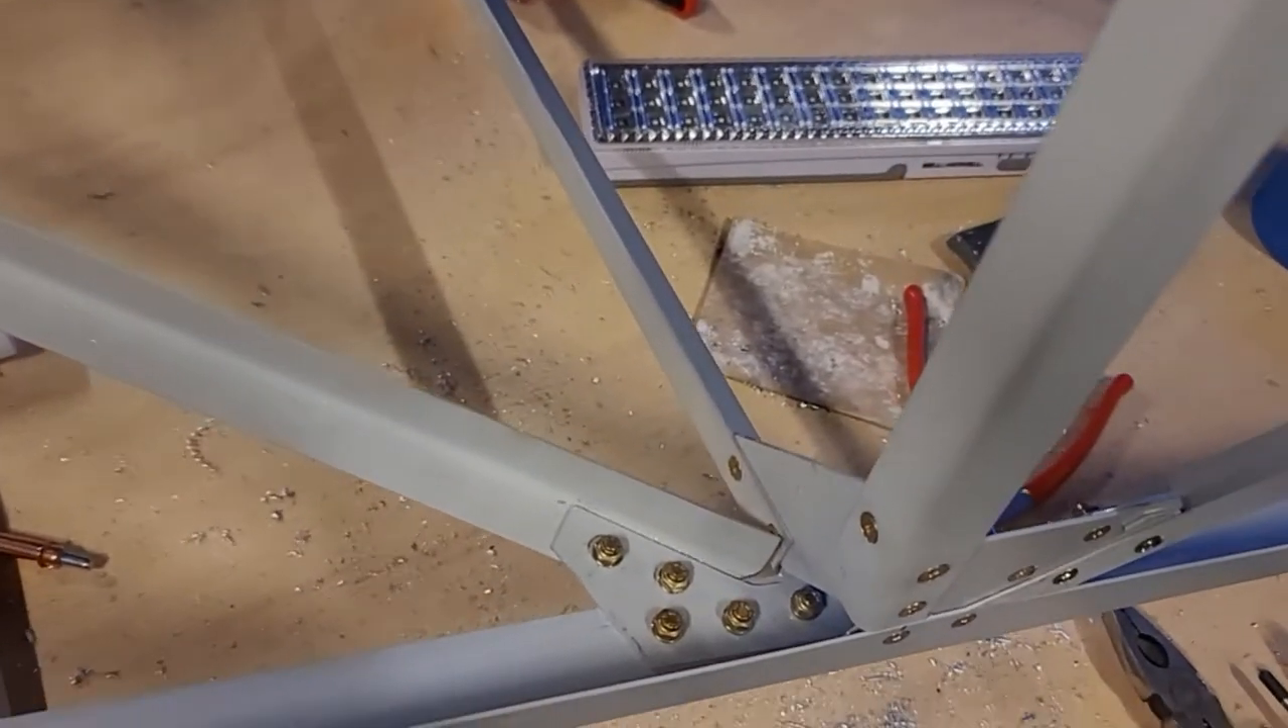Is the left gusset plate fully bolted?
Yes.